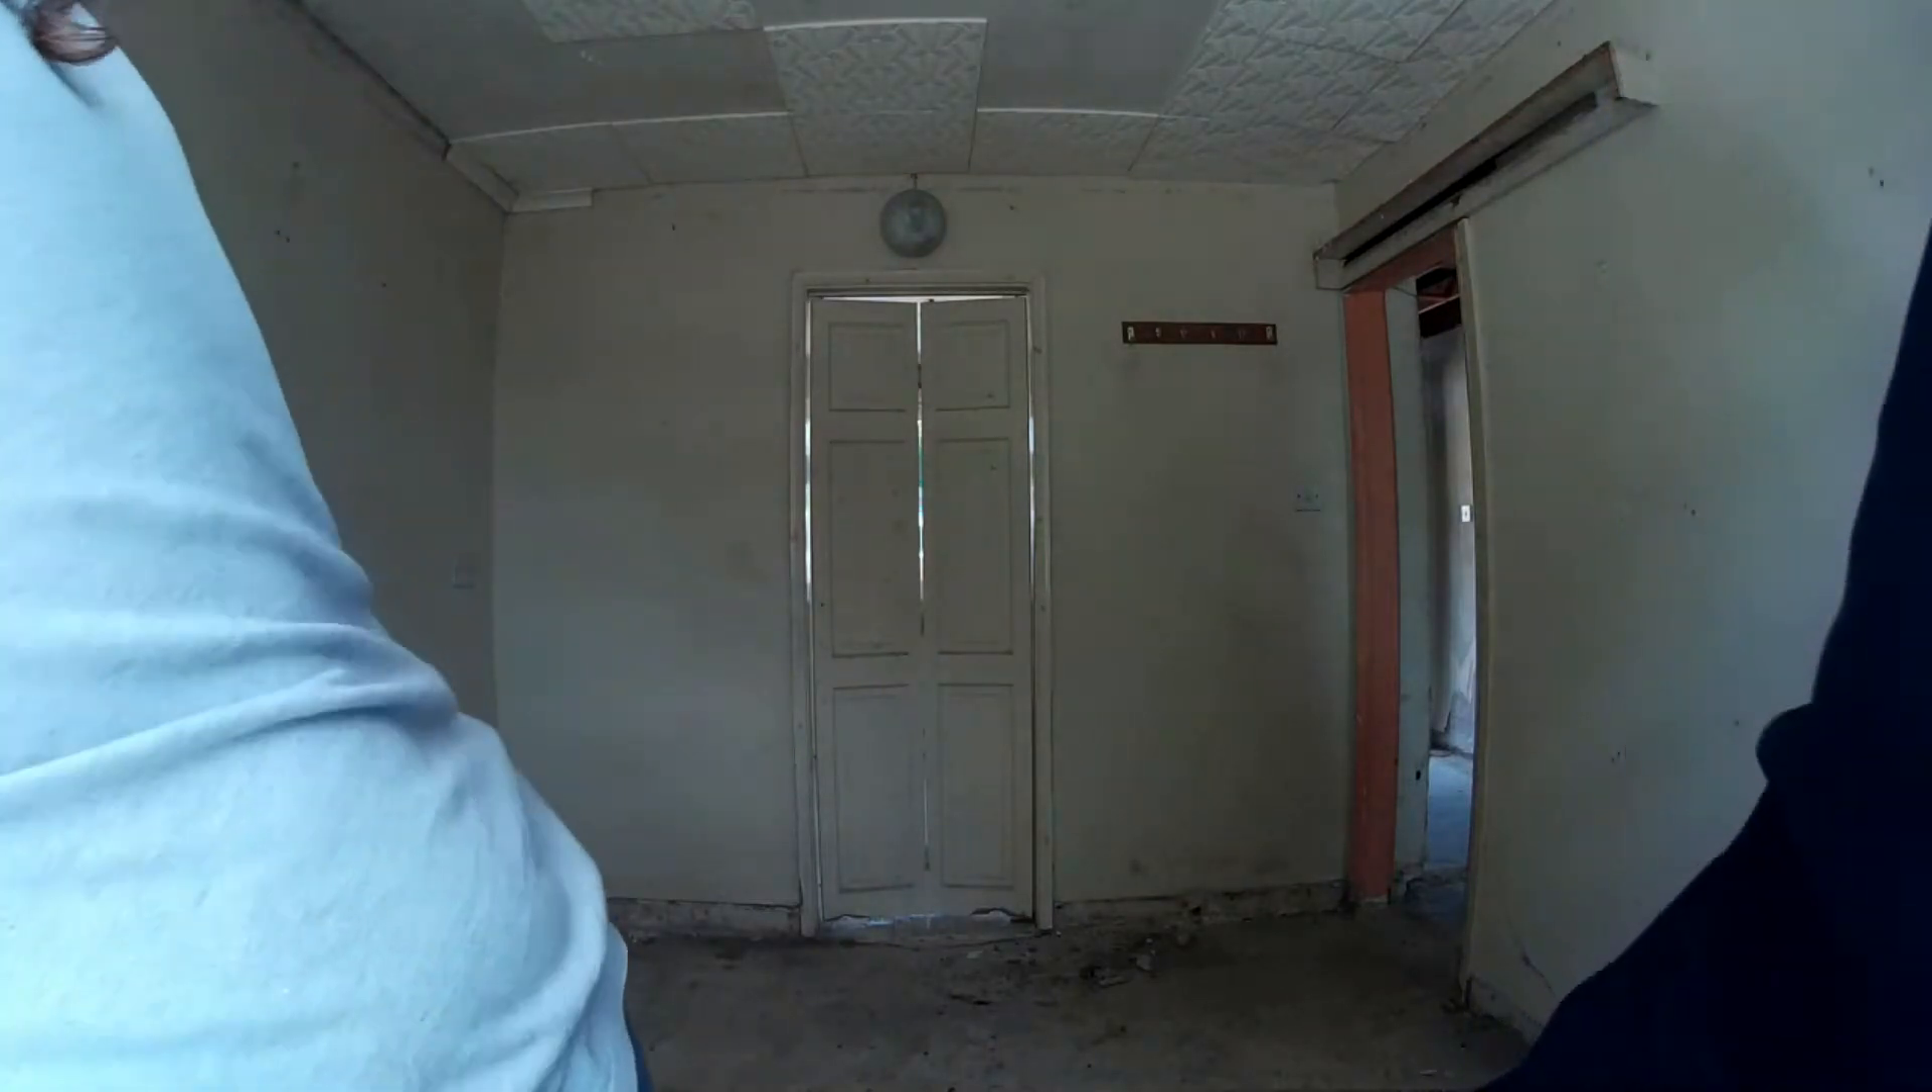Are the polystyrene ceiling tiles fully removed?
No.